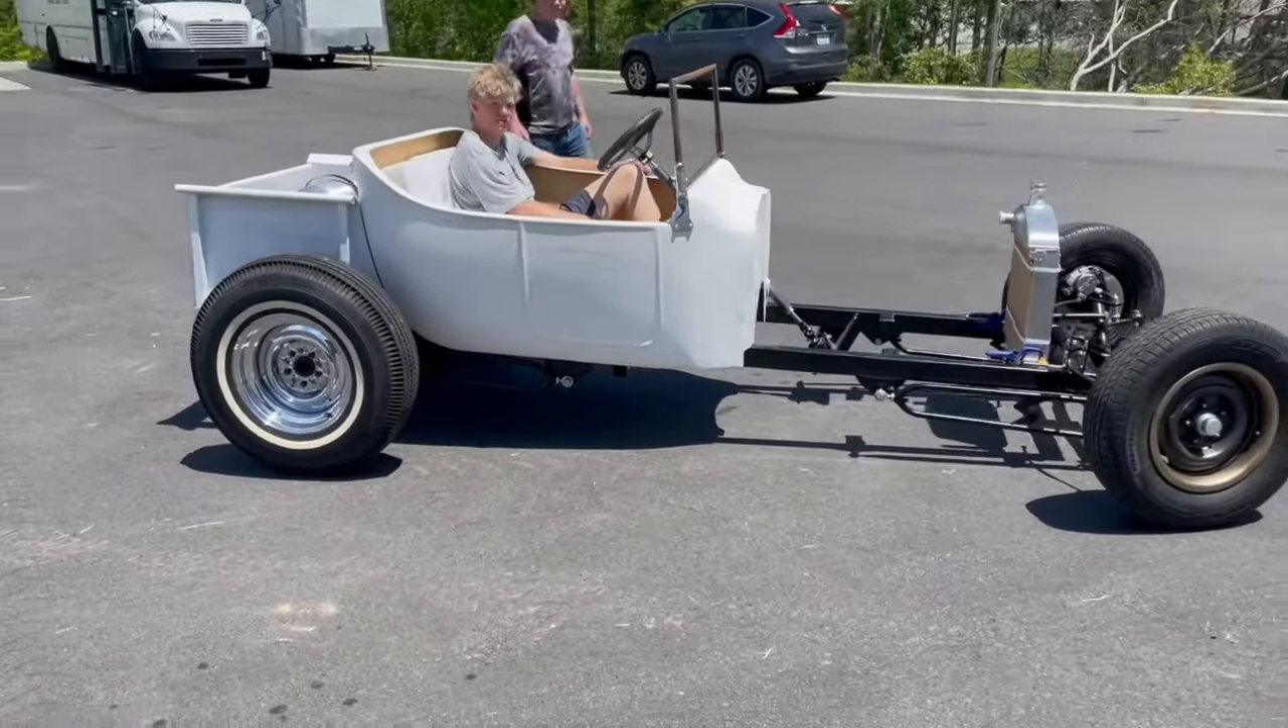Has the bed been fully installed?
Yes.